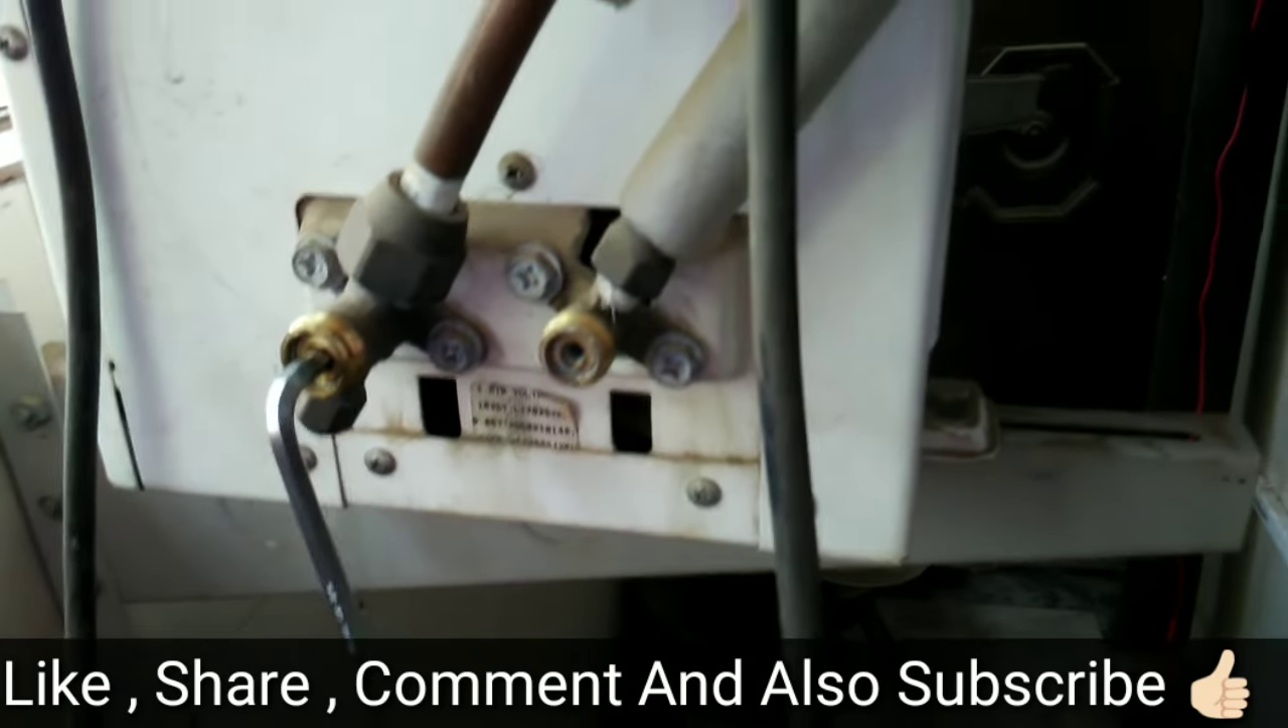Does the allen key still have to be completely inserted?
No.